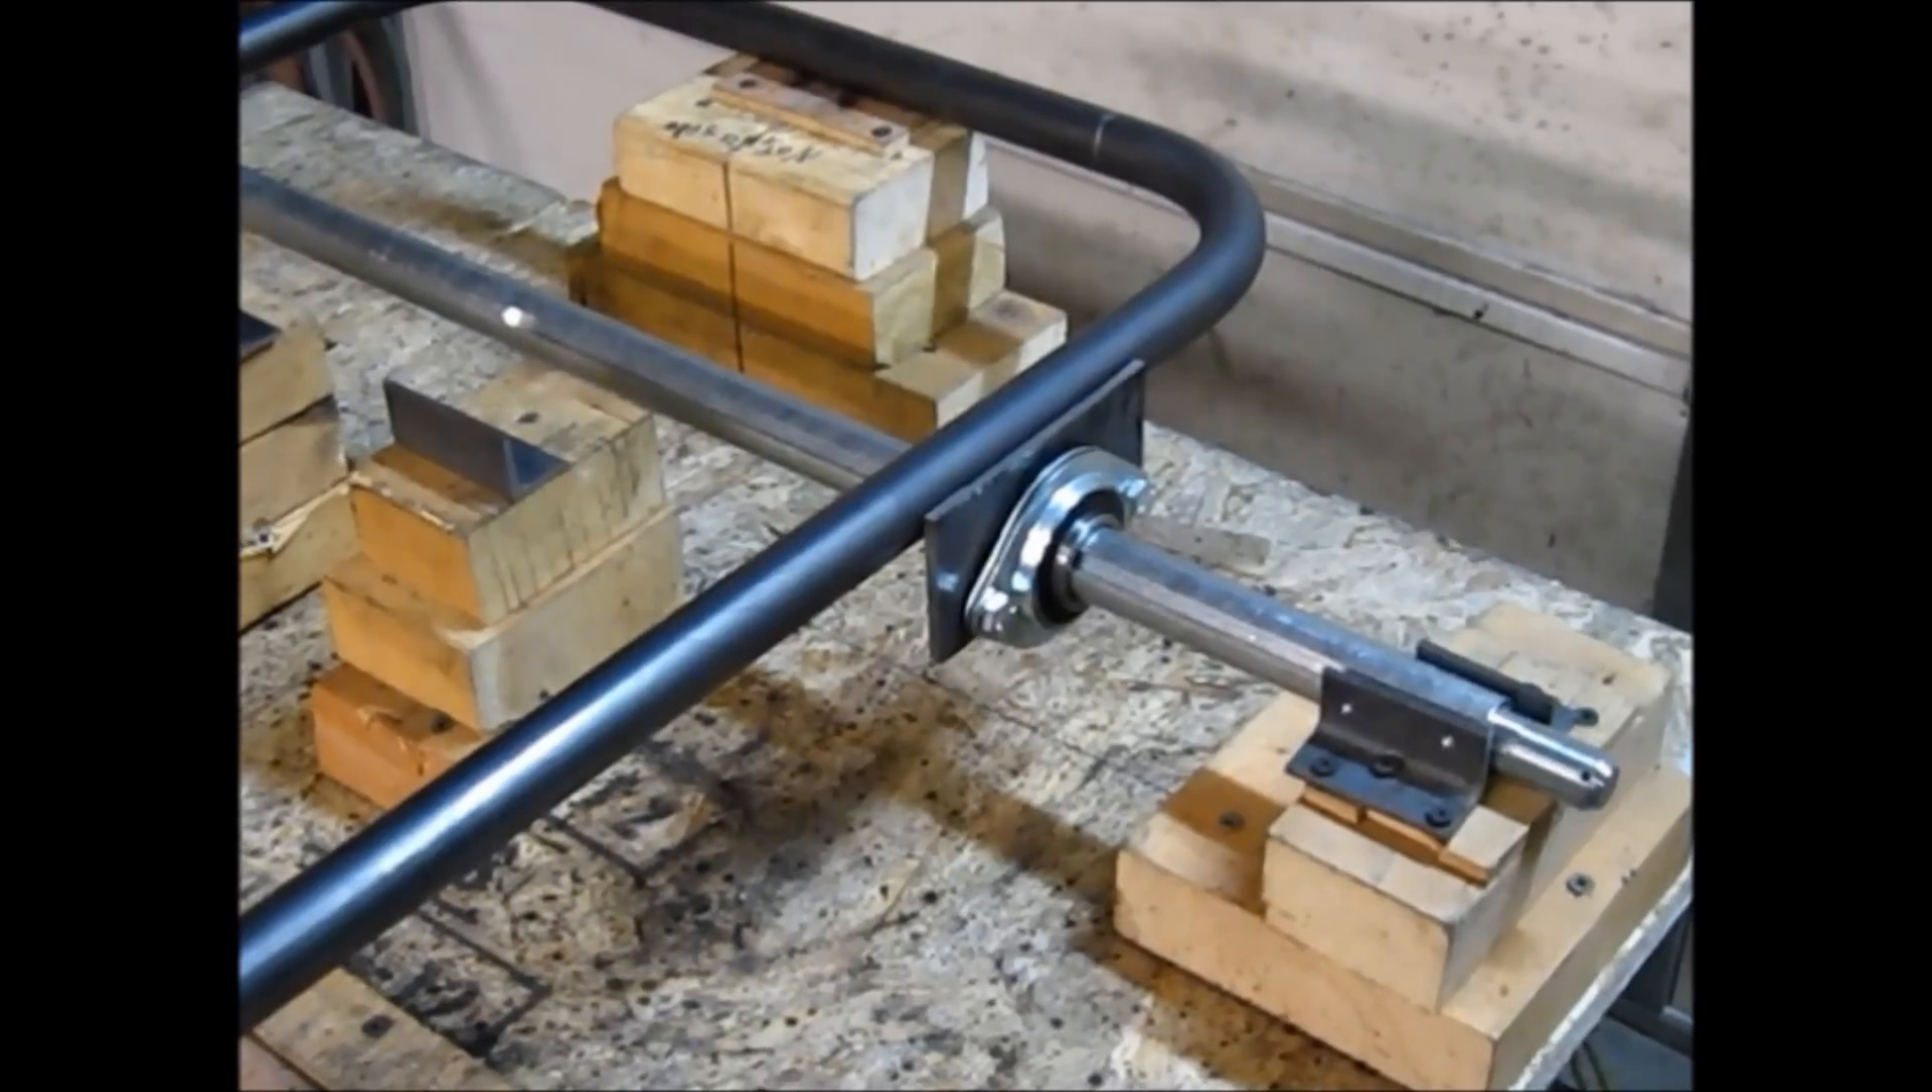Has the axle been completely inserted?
Yes.